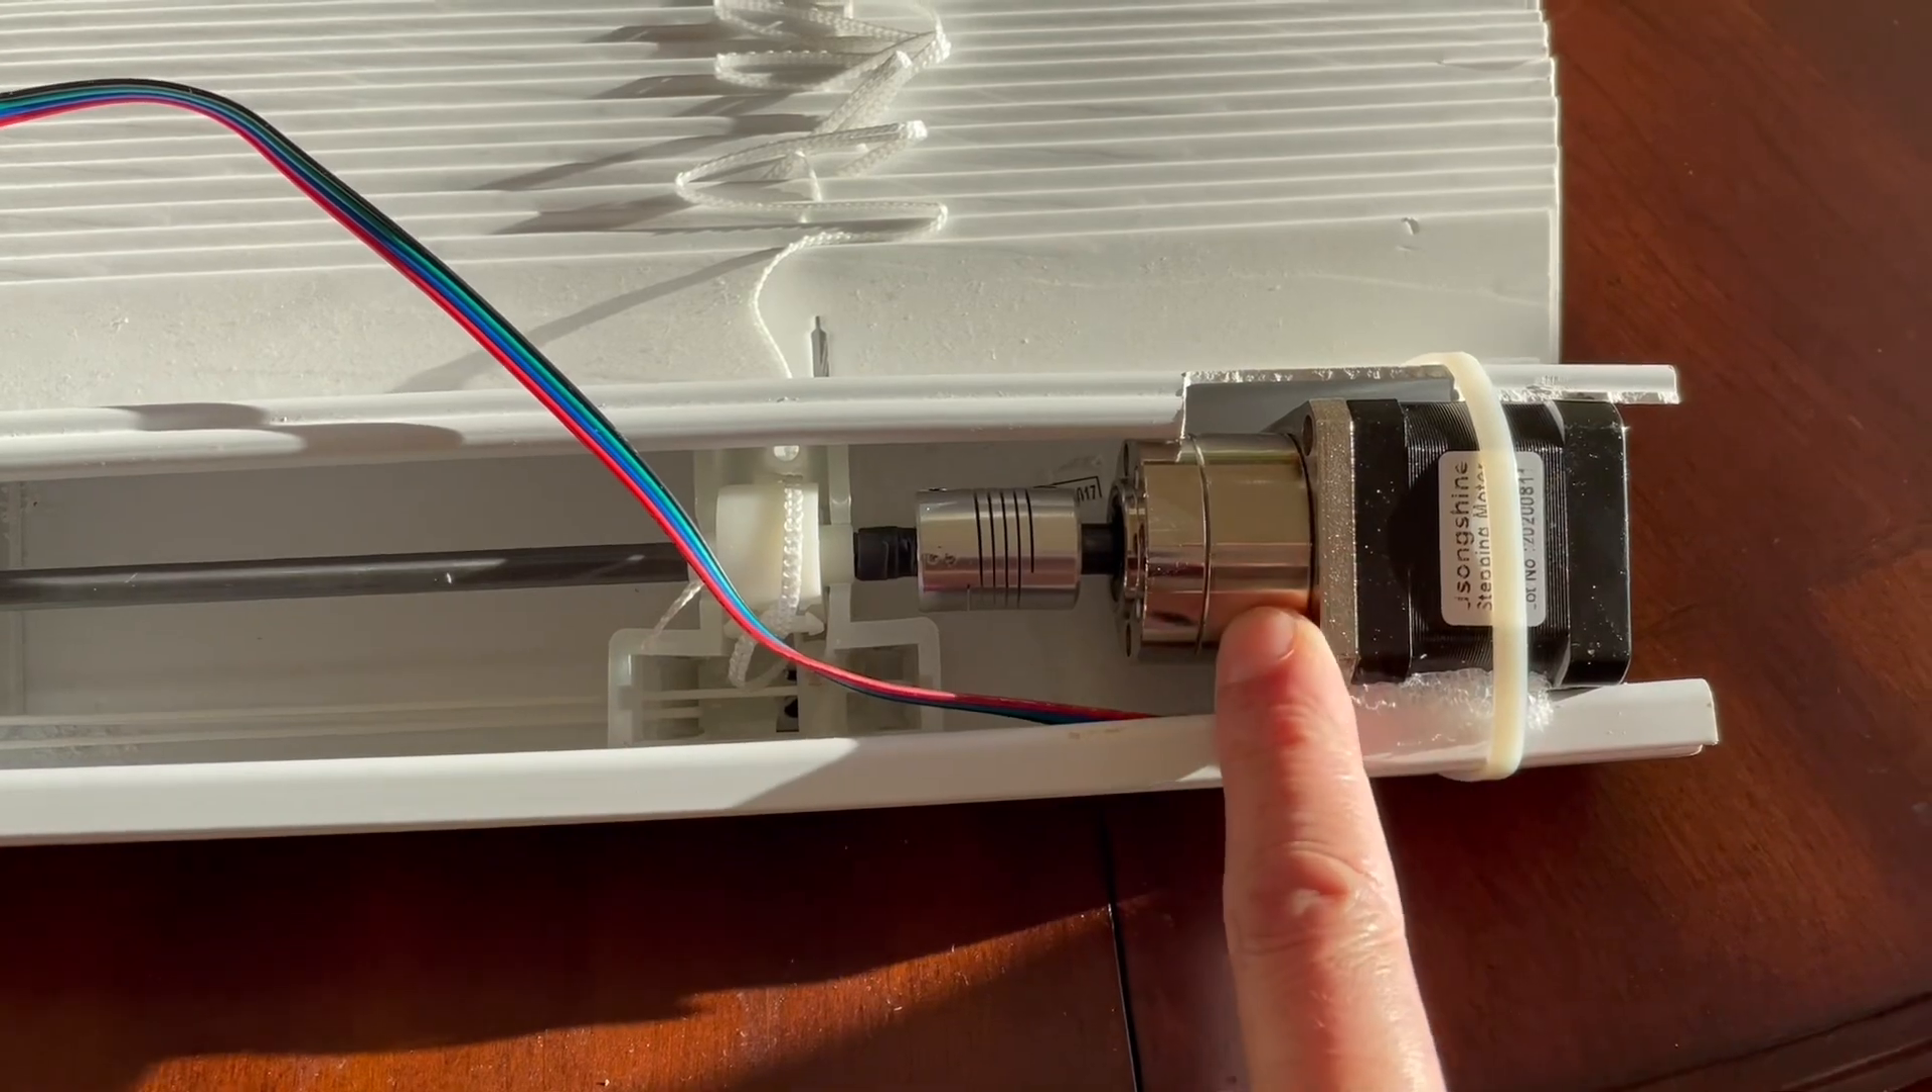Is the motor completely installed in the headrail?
Yes.